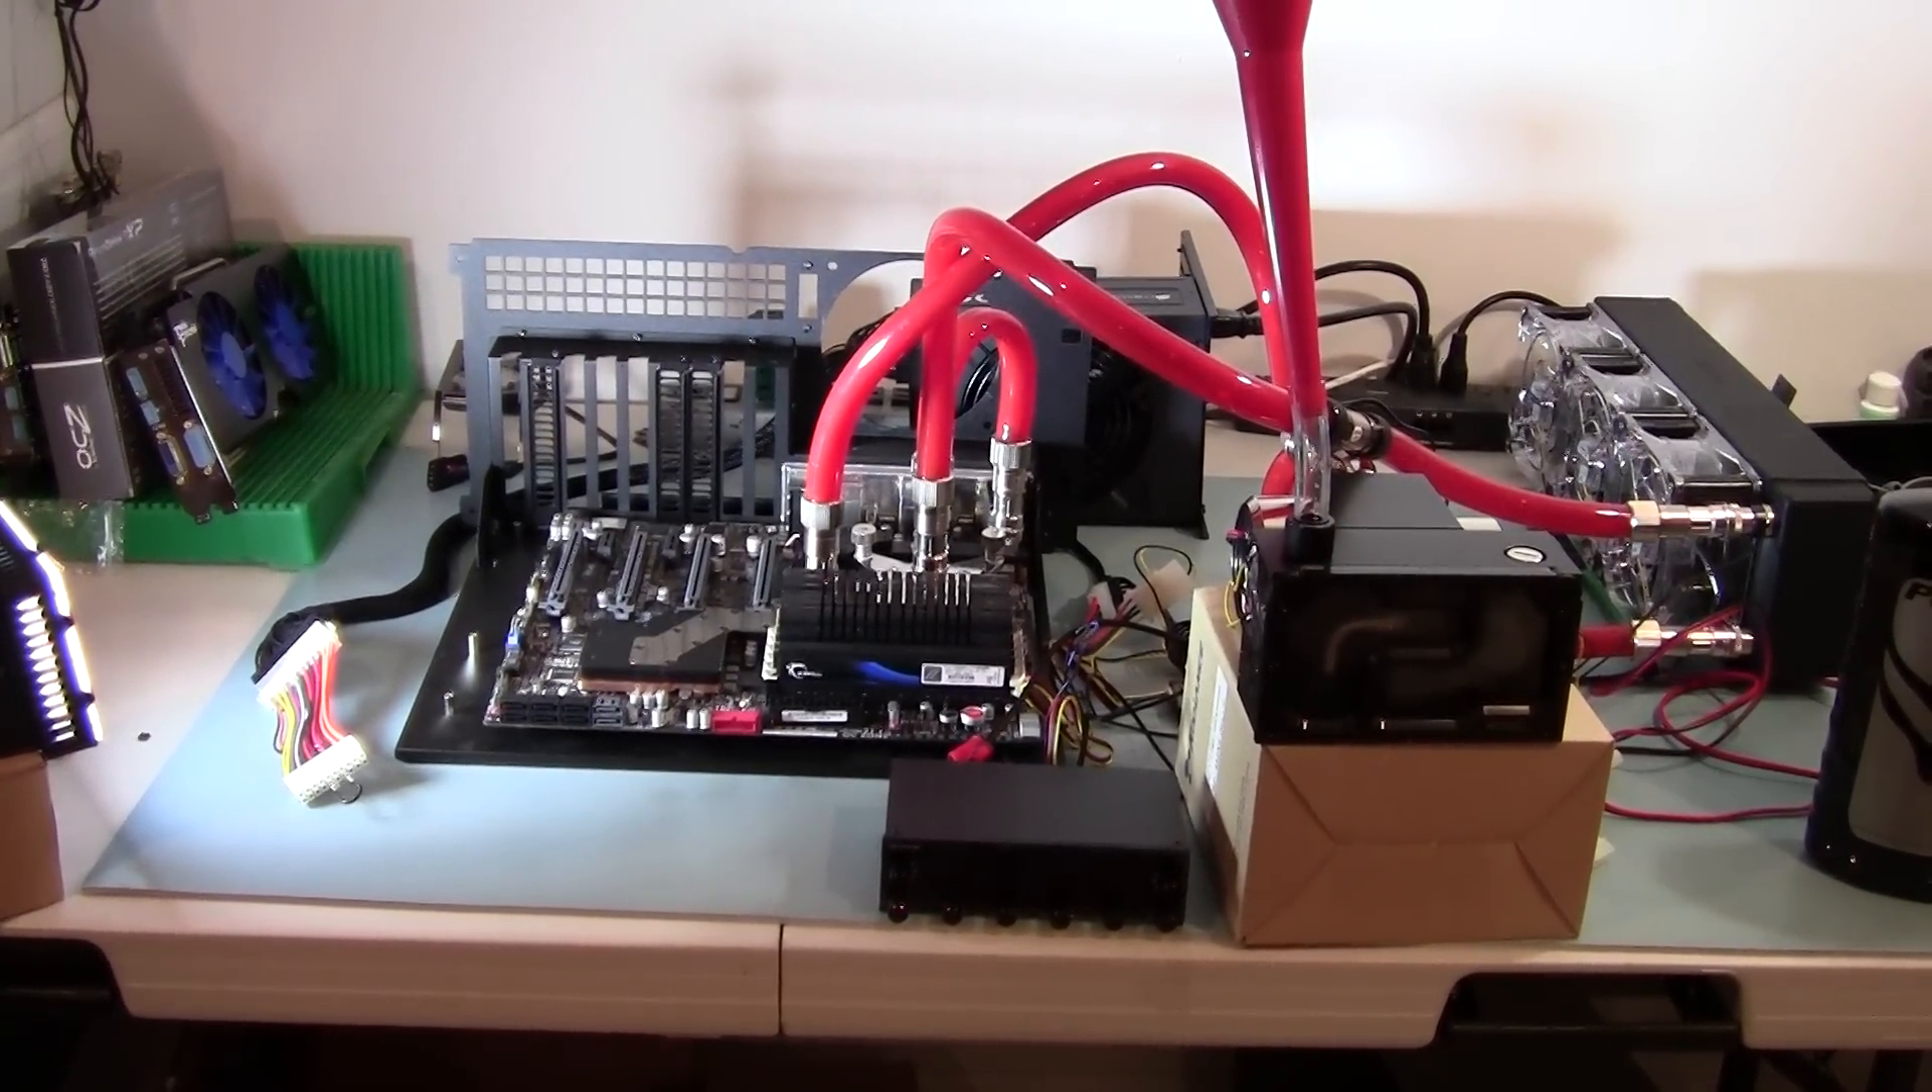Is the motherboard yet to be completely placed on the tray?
No.